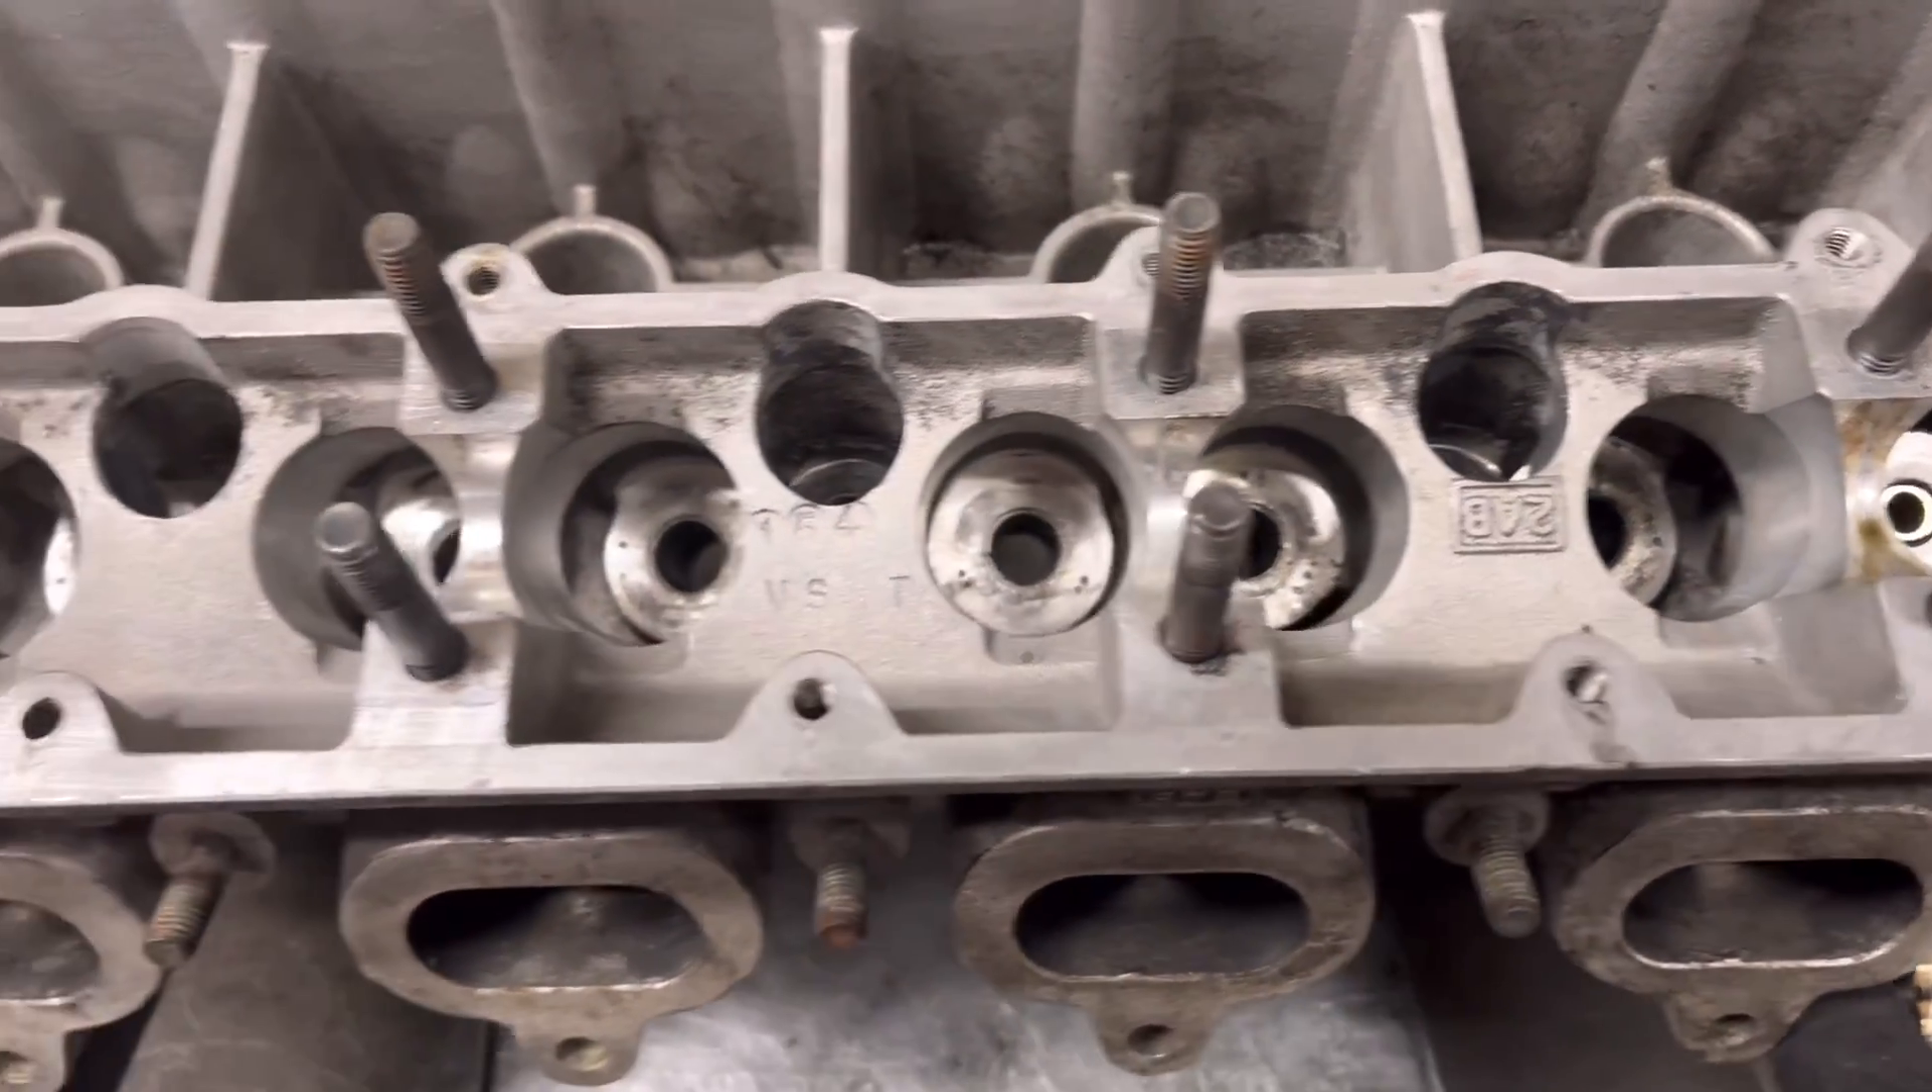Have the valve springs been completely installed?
No.